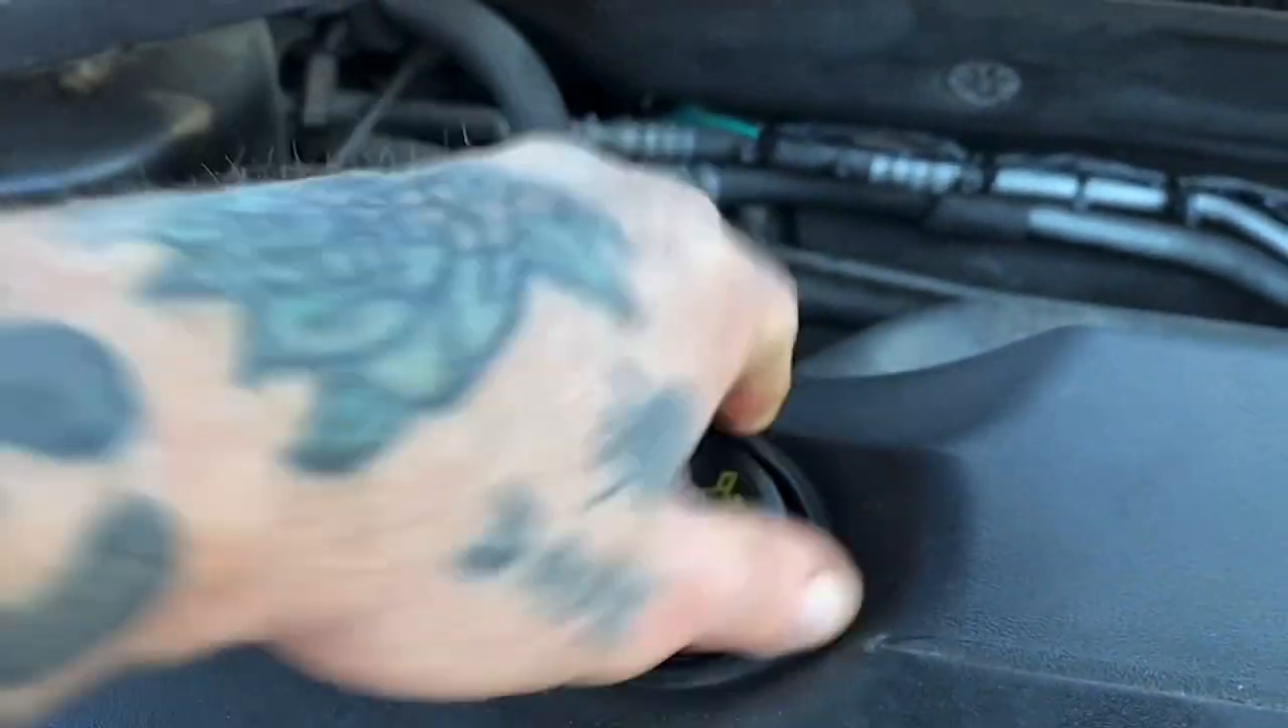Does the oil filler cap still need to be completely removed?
Yes.